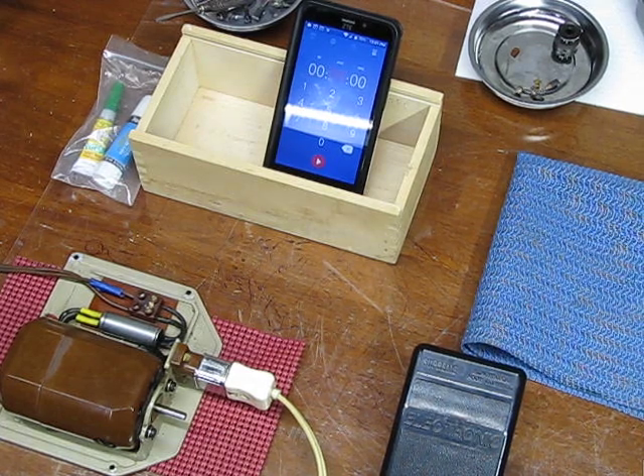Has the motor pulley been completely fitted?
No.